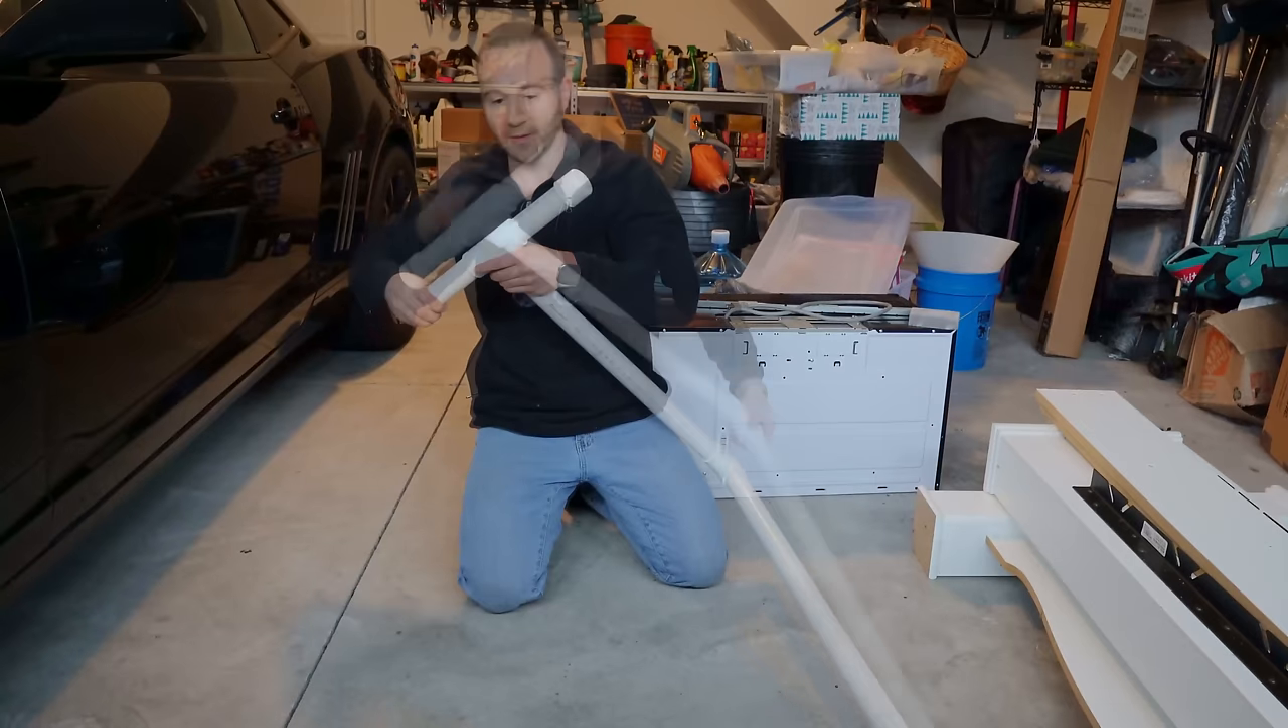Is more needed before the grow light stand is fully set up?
Yes.